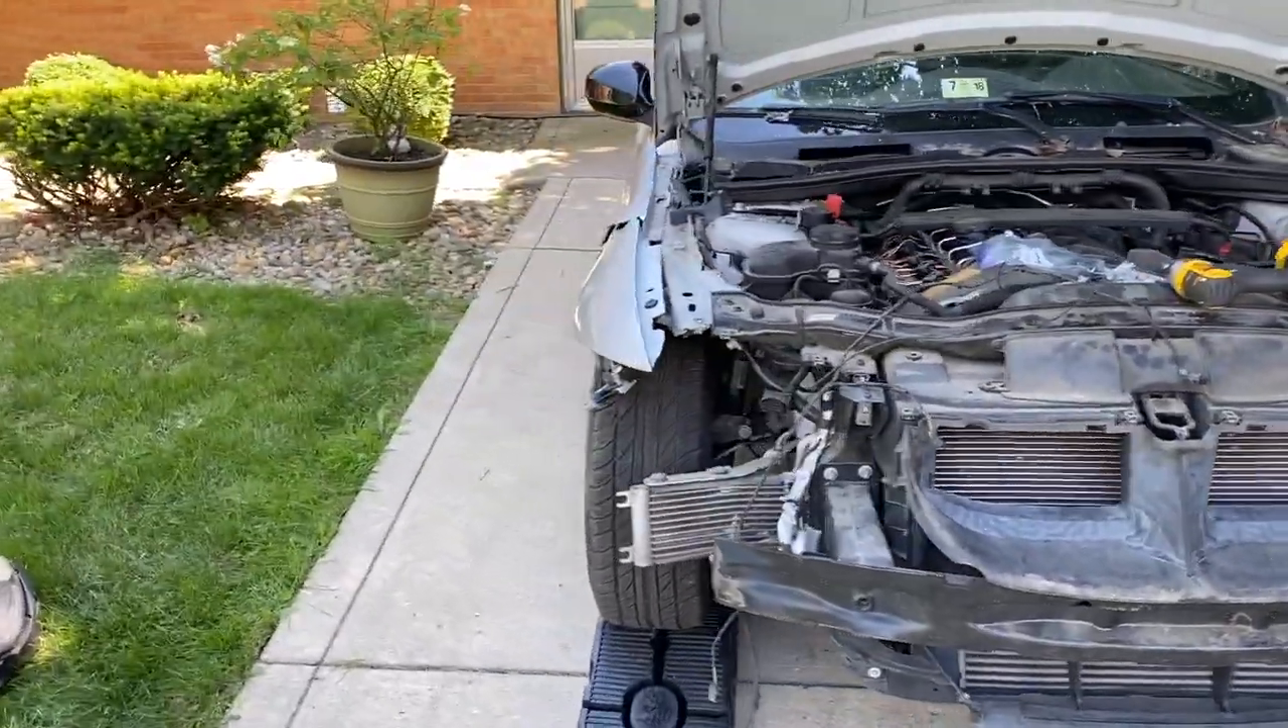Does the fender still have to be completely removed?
Yes.